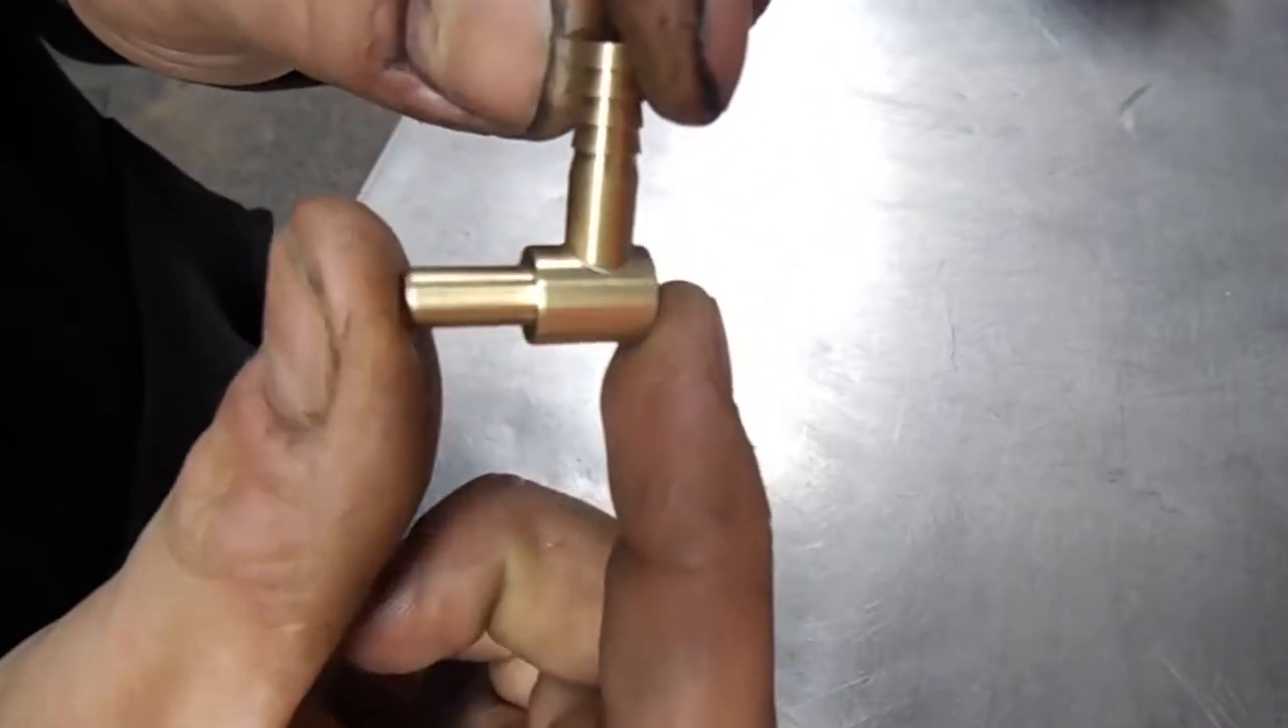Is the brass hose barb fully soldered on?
No.